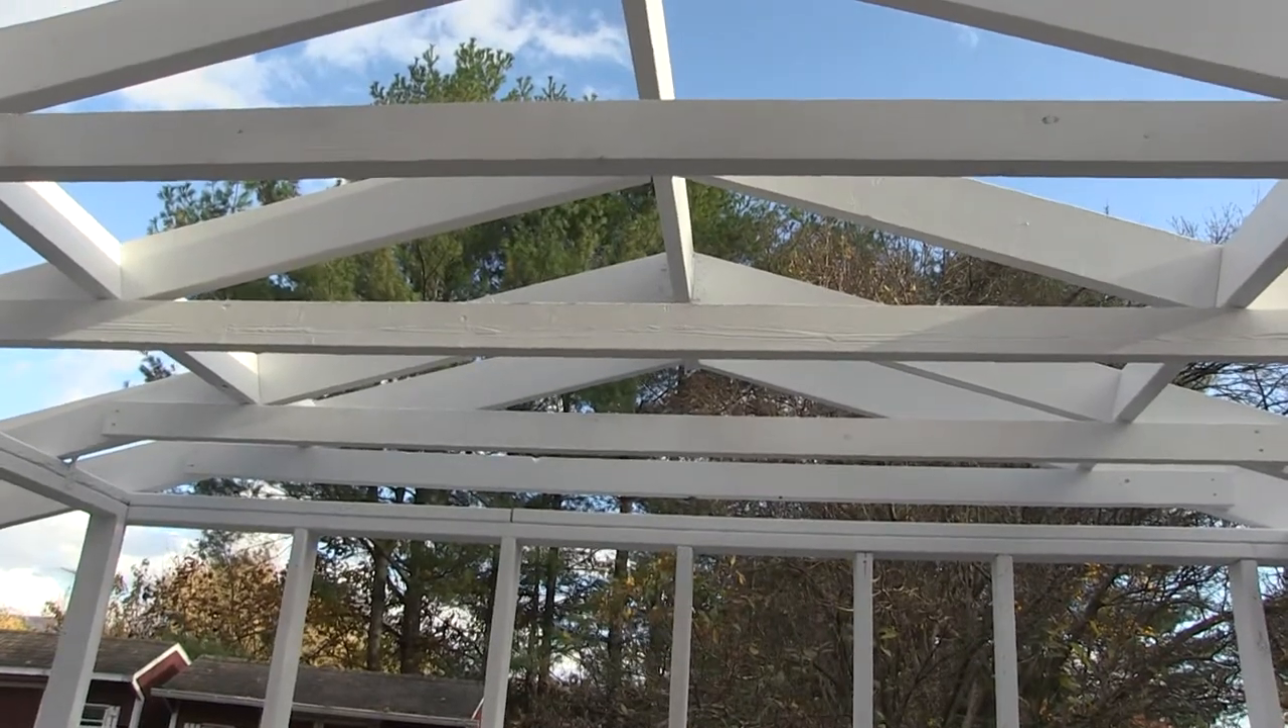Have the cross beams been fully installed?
Yes.